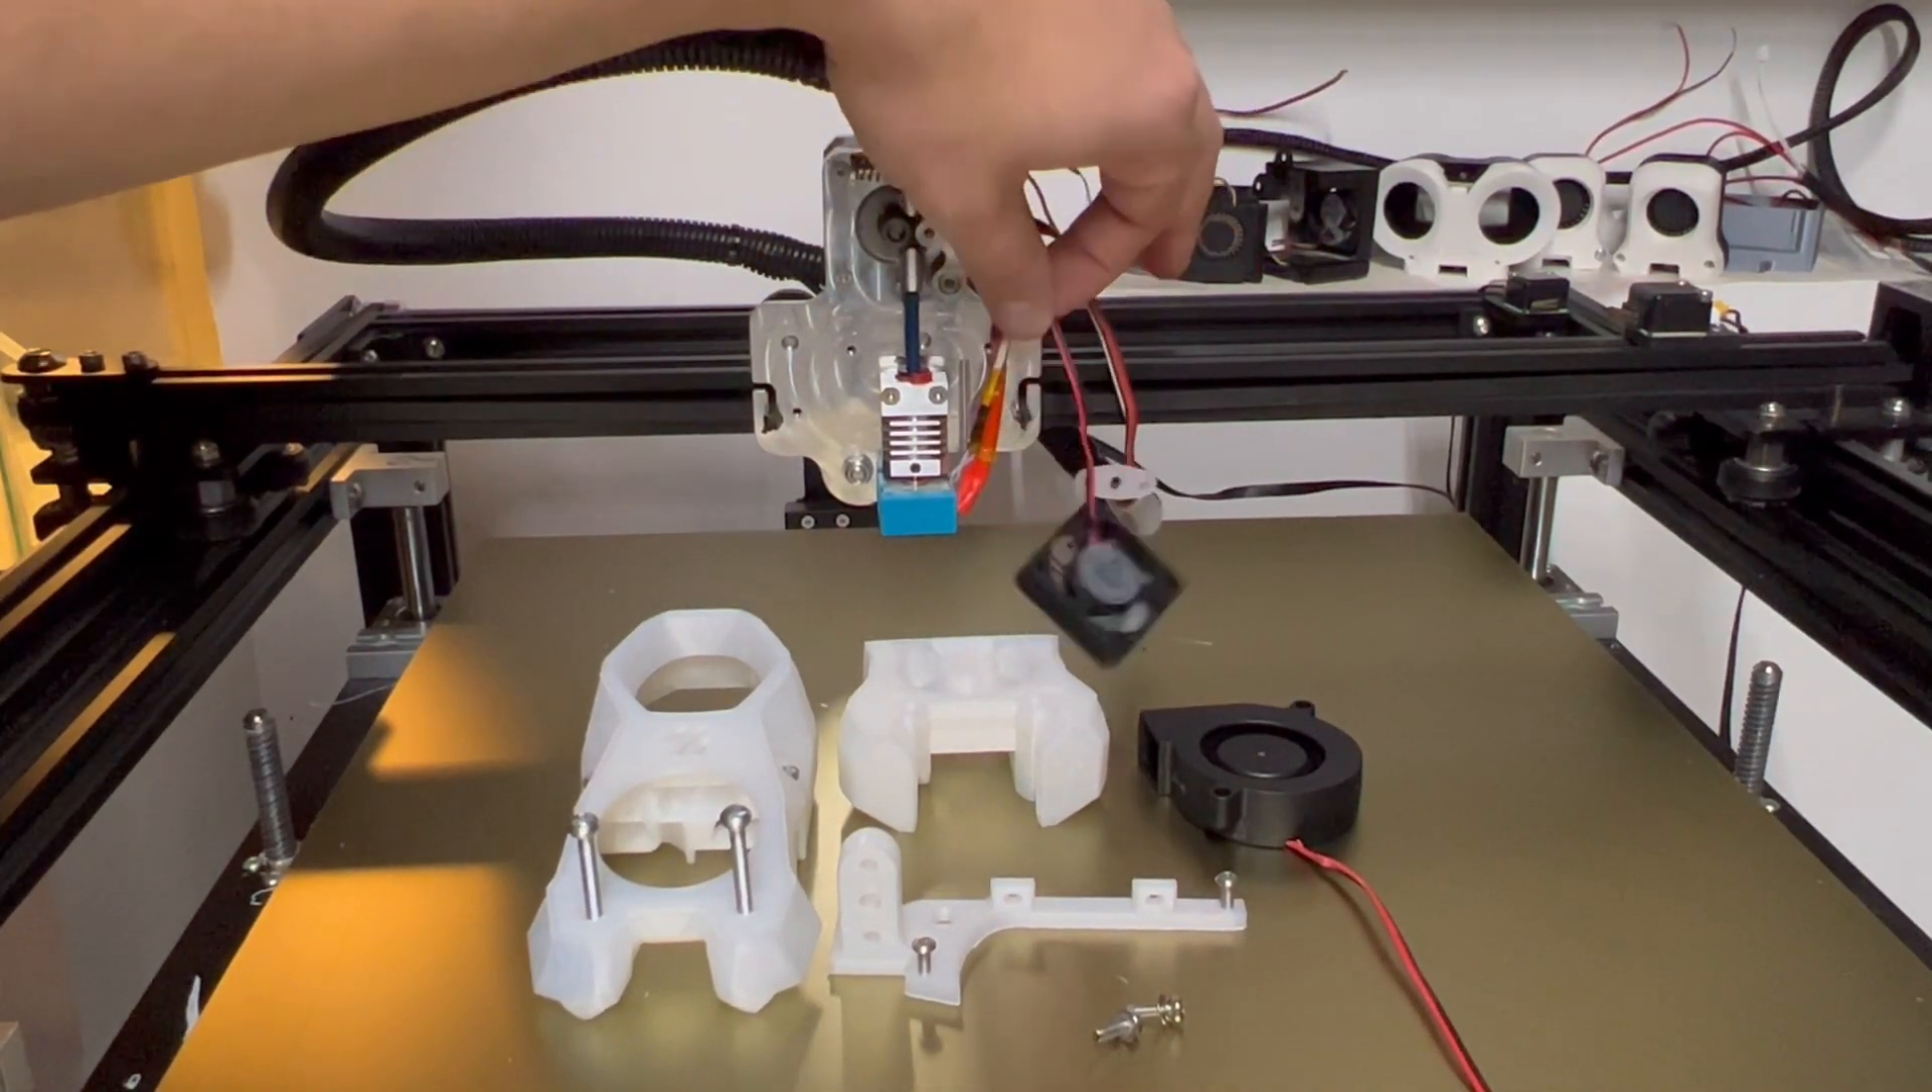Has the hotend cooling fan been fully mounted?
No.